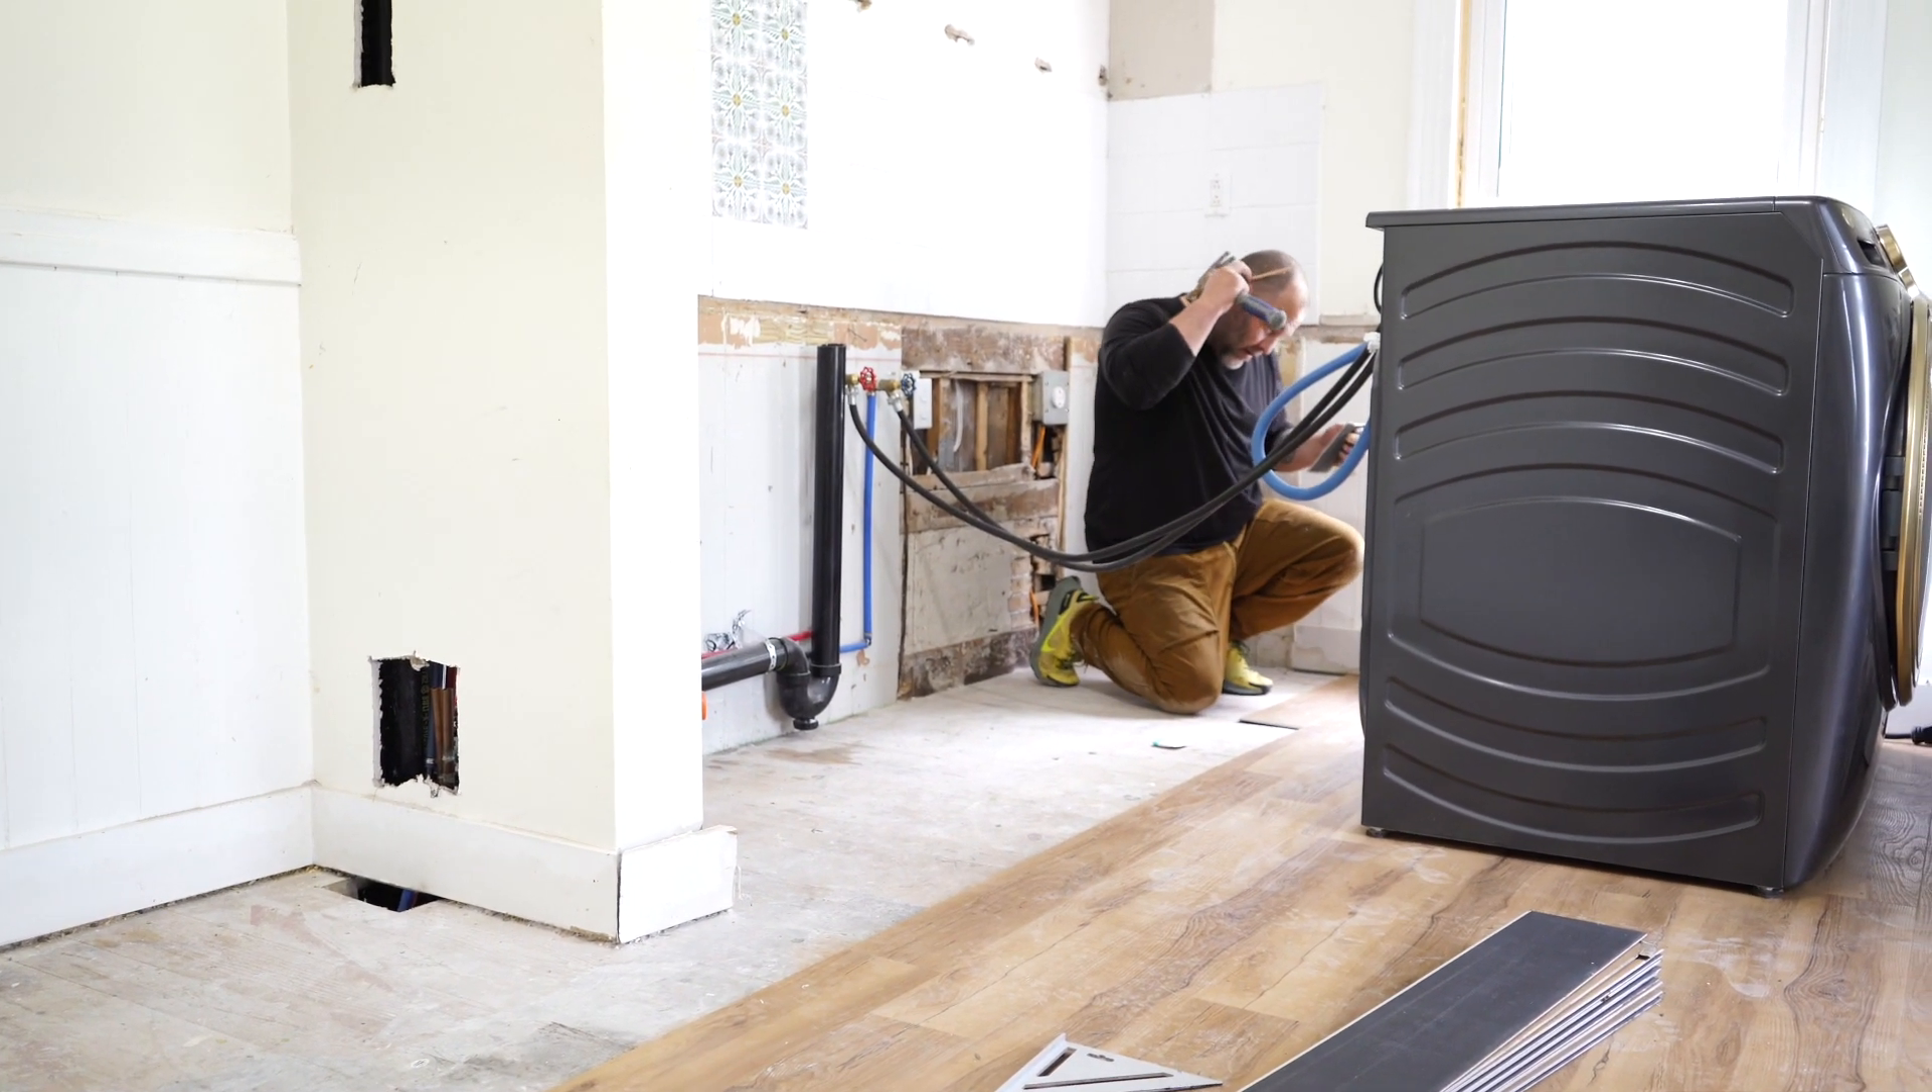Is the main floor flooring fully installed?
No.